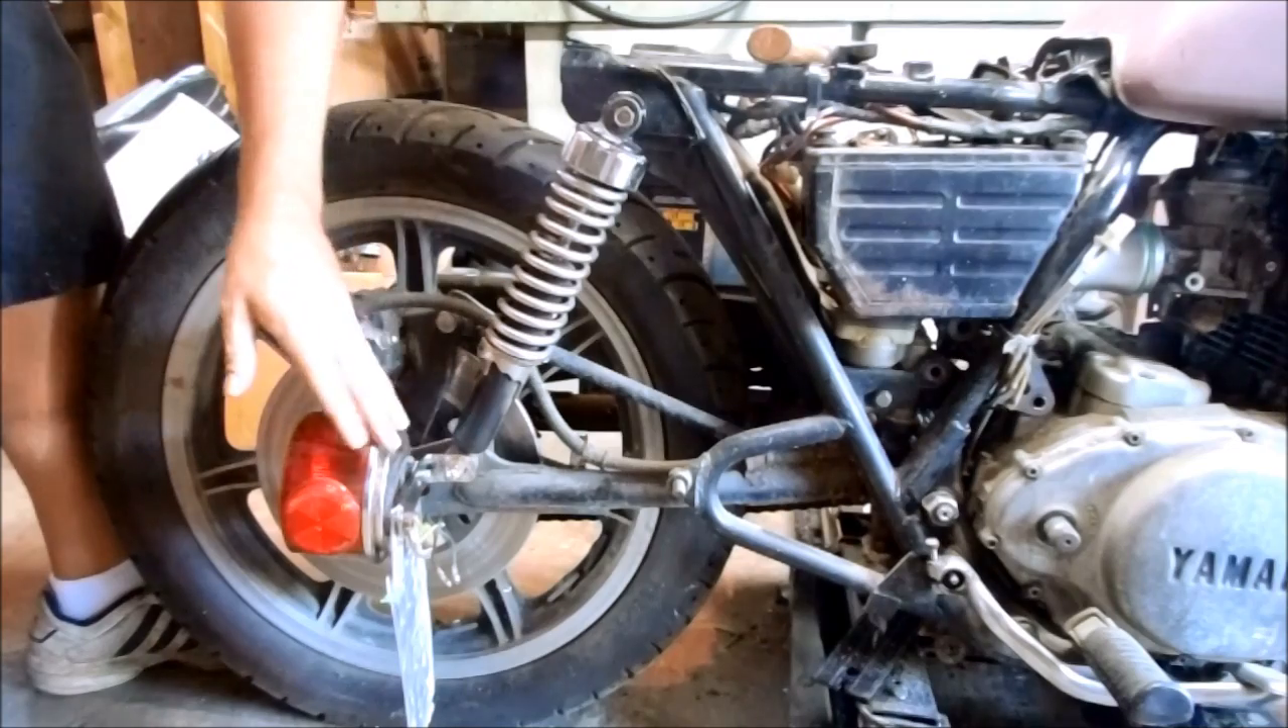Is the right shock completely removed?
No.